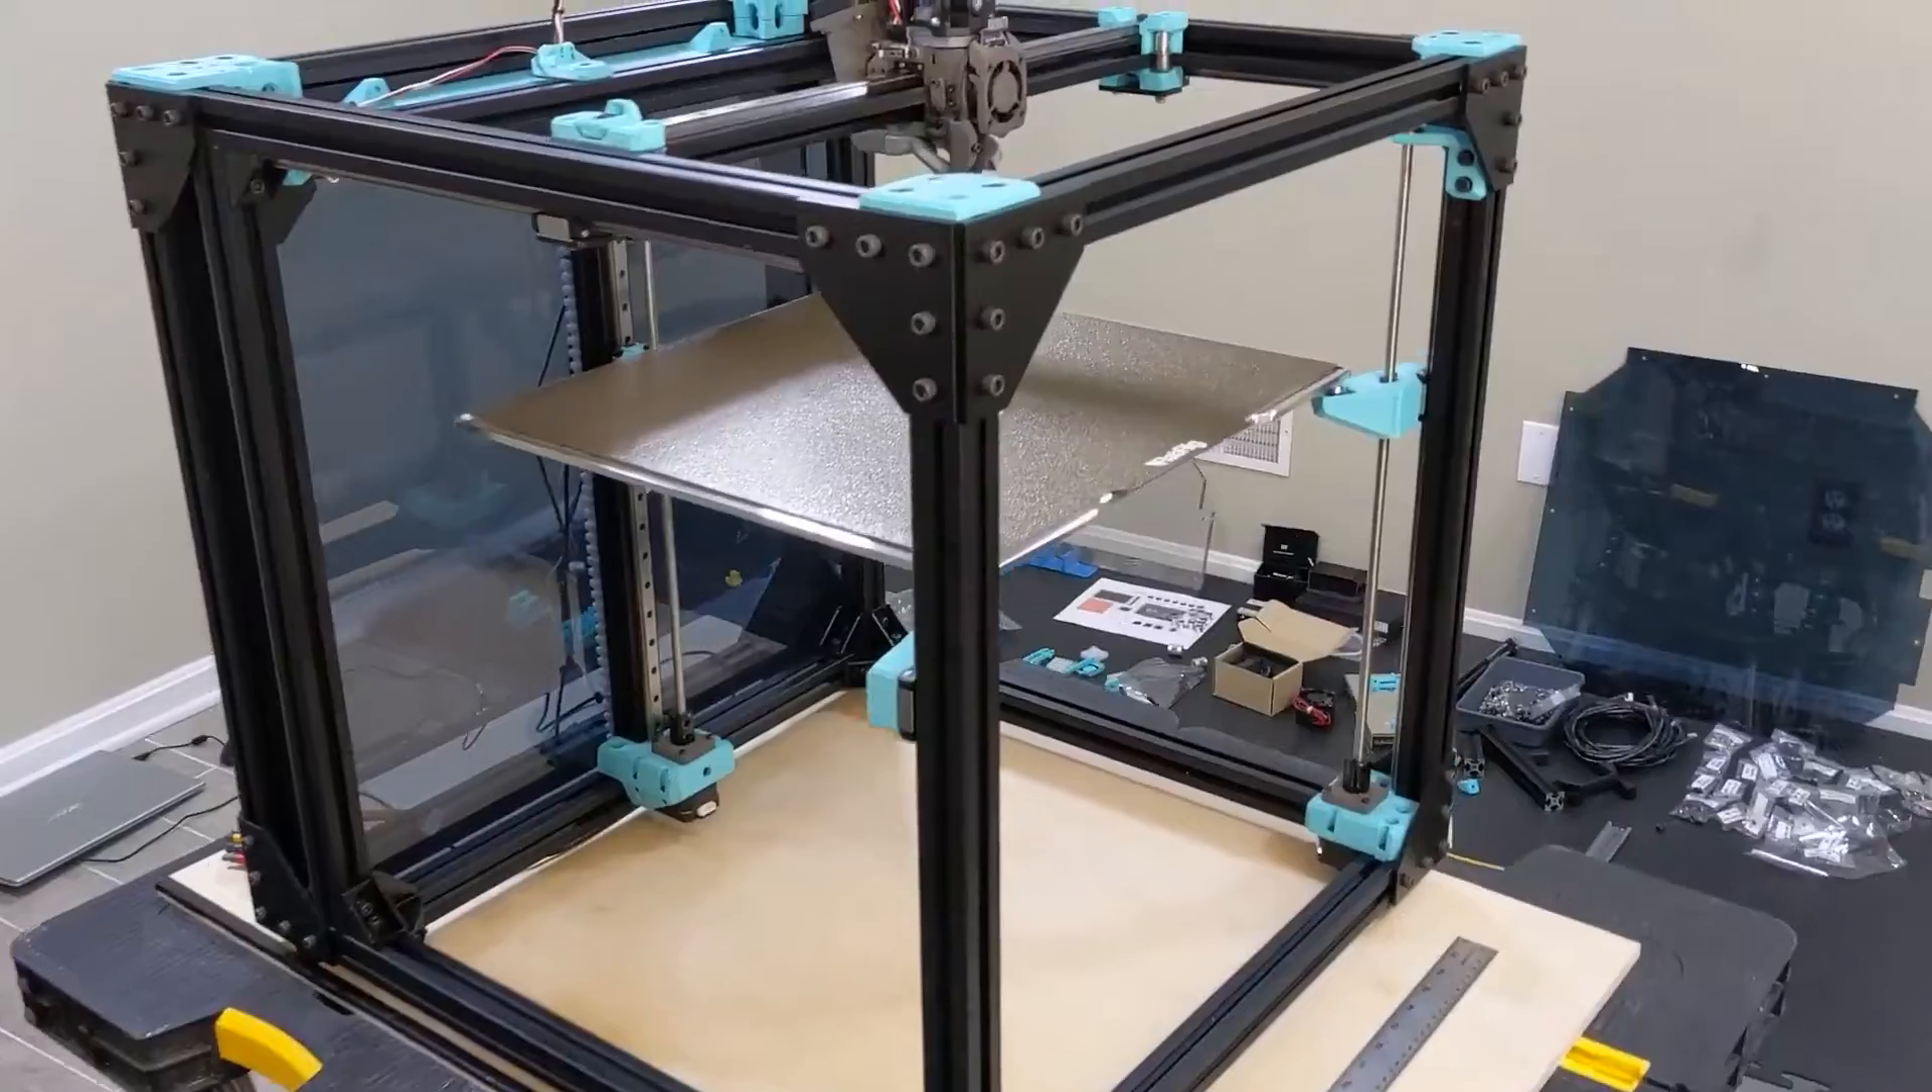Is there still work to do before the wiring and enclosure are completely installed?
Yes.